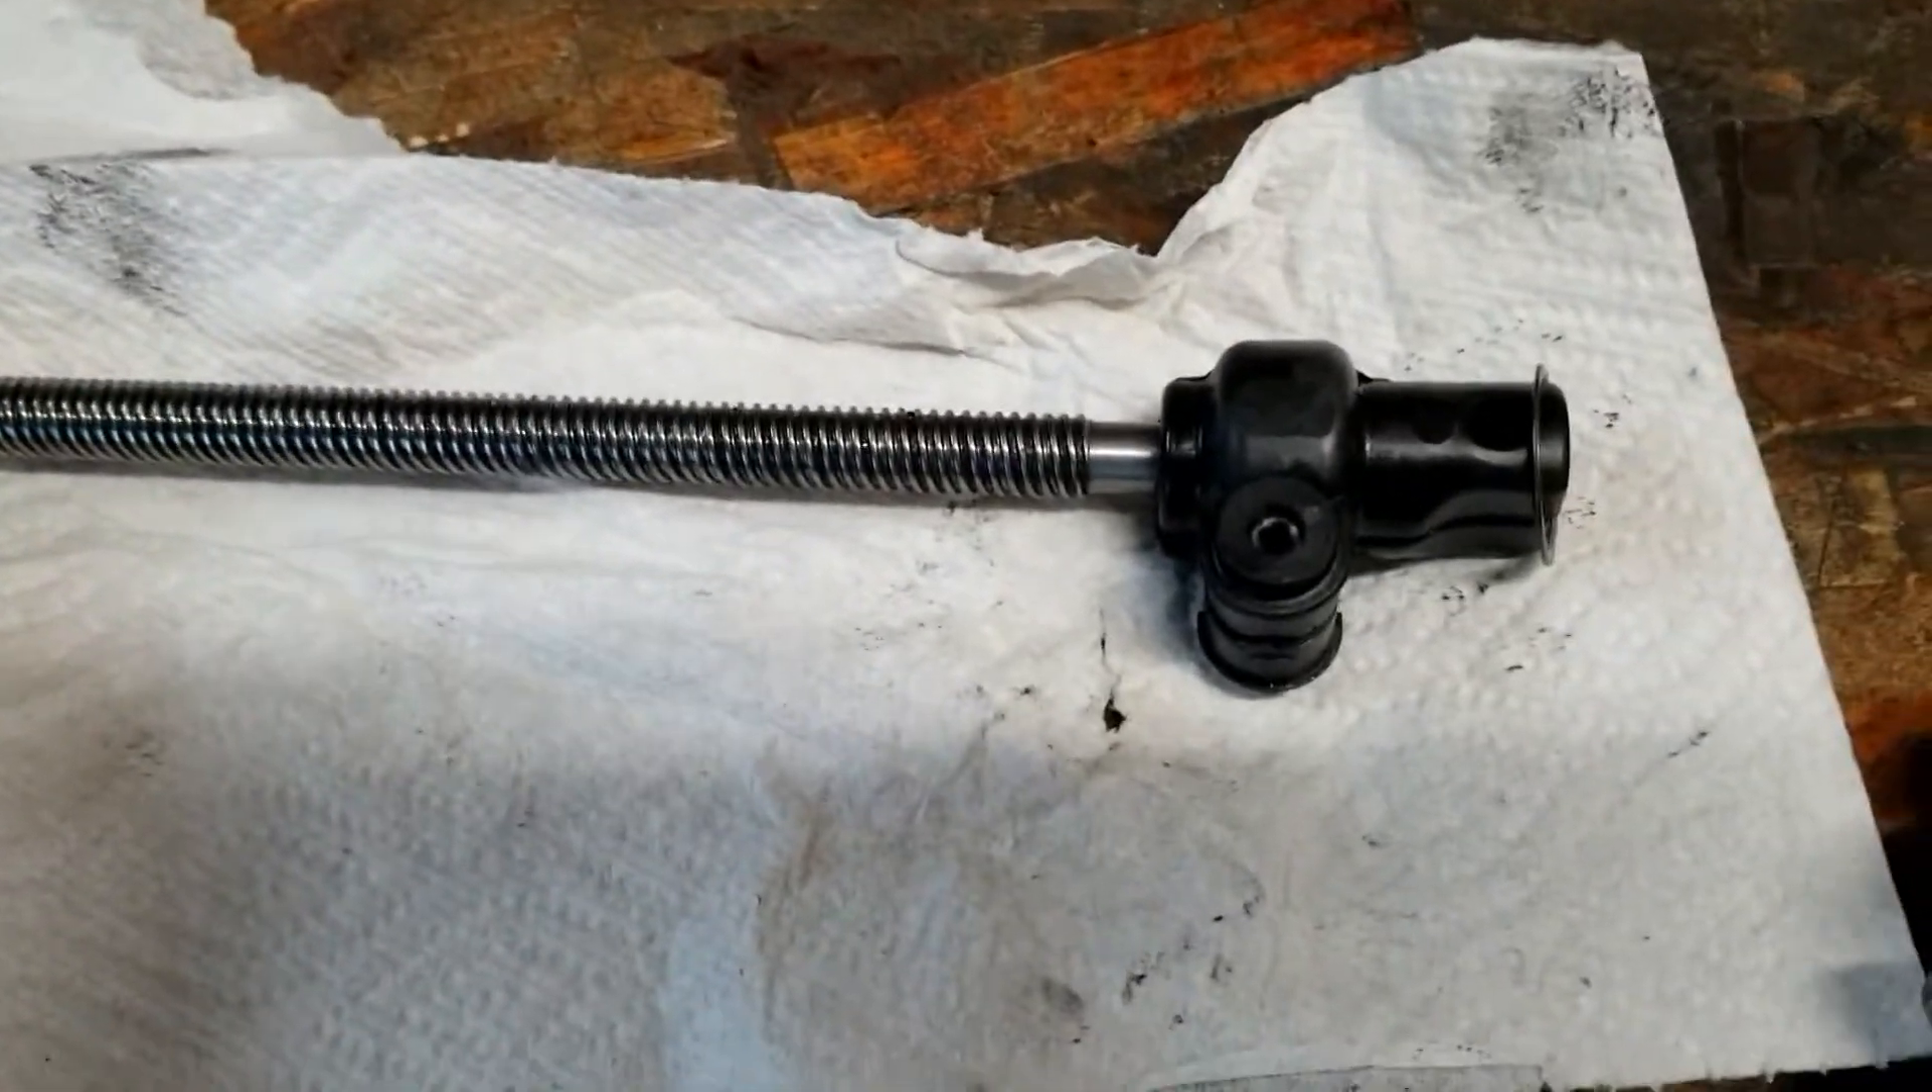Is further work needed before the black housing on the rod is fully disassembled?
Yes.